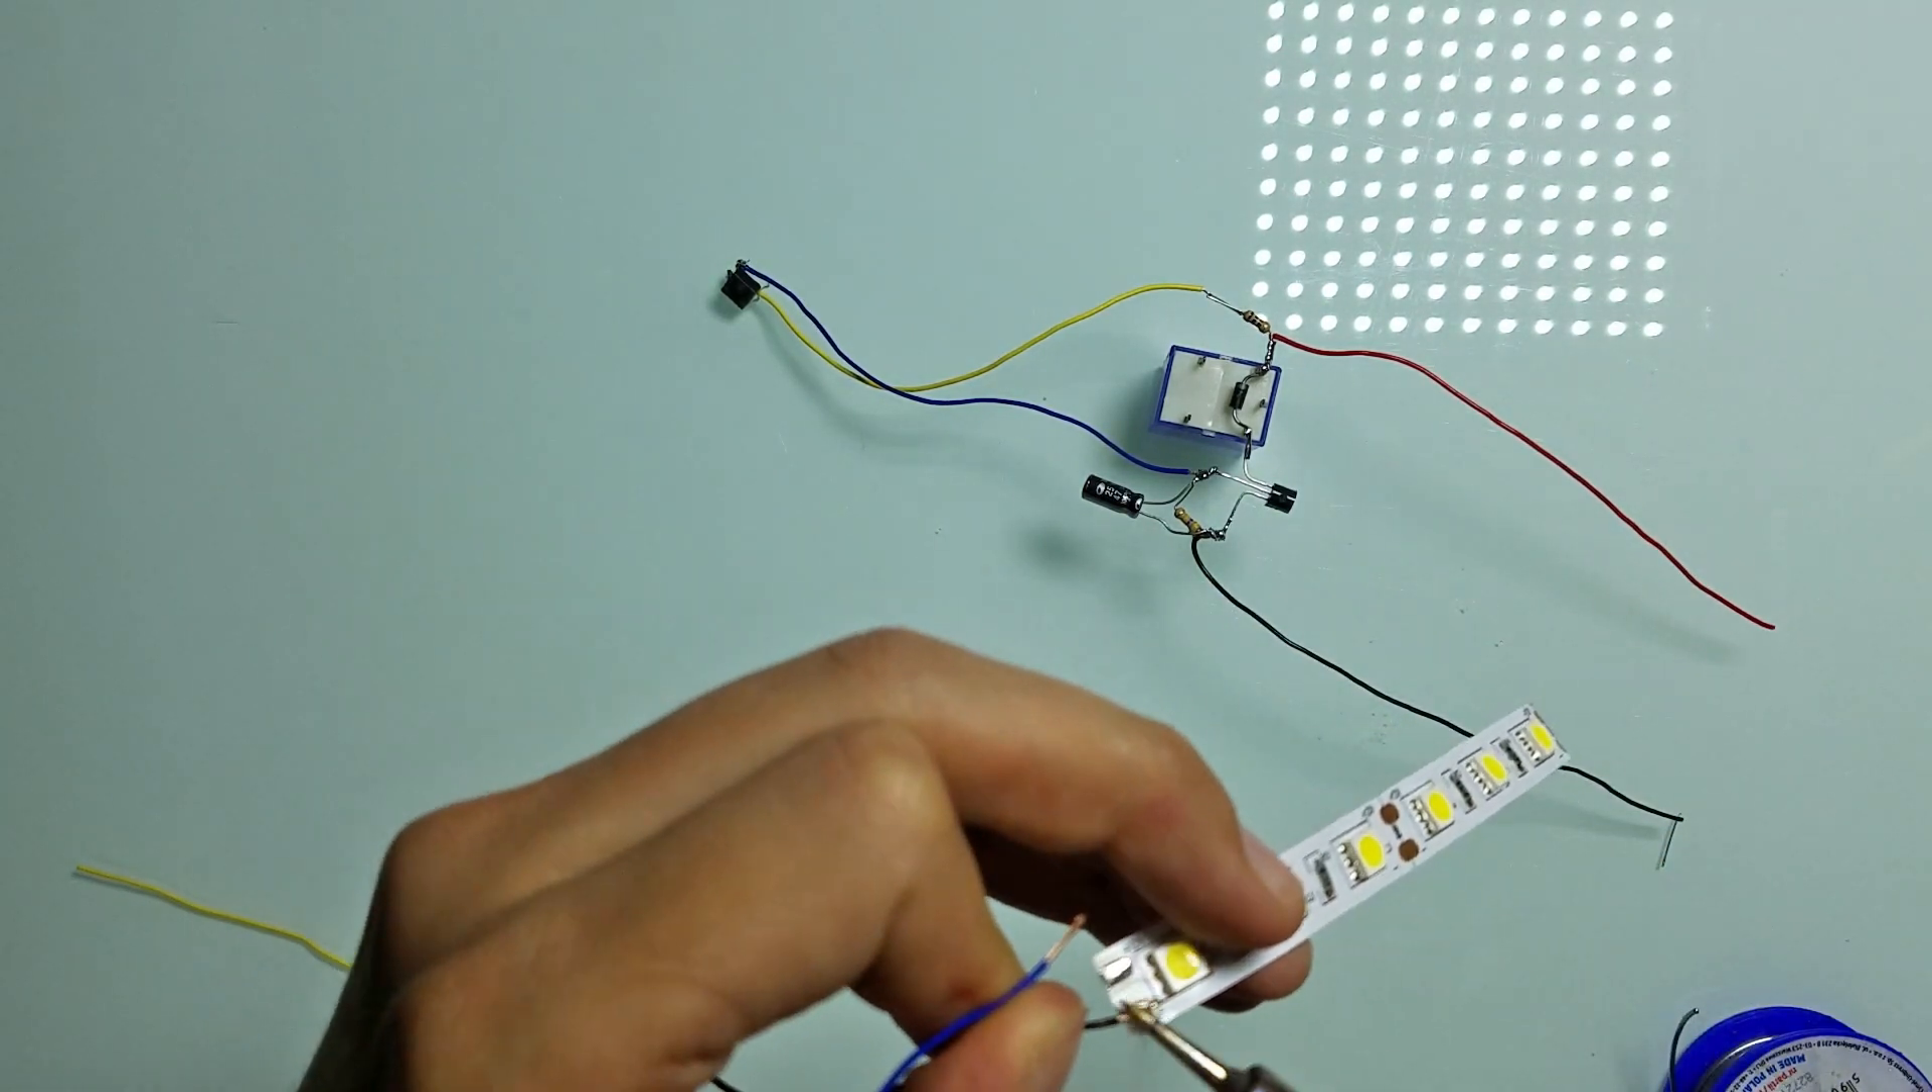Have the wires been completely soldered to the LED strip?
No.